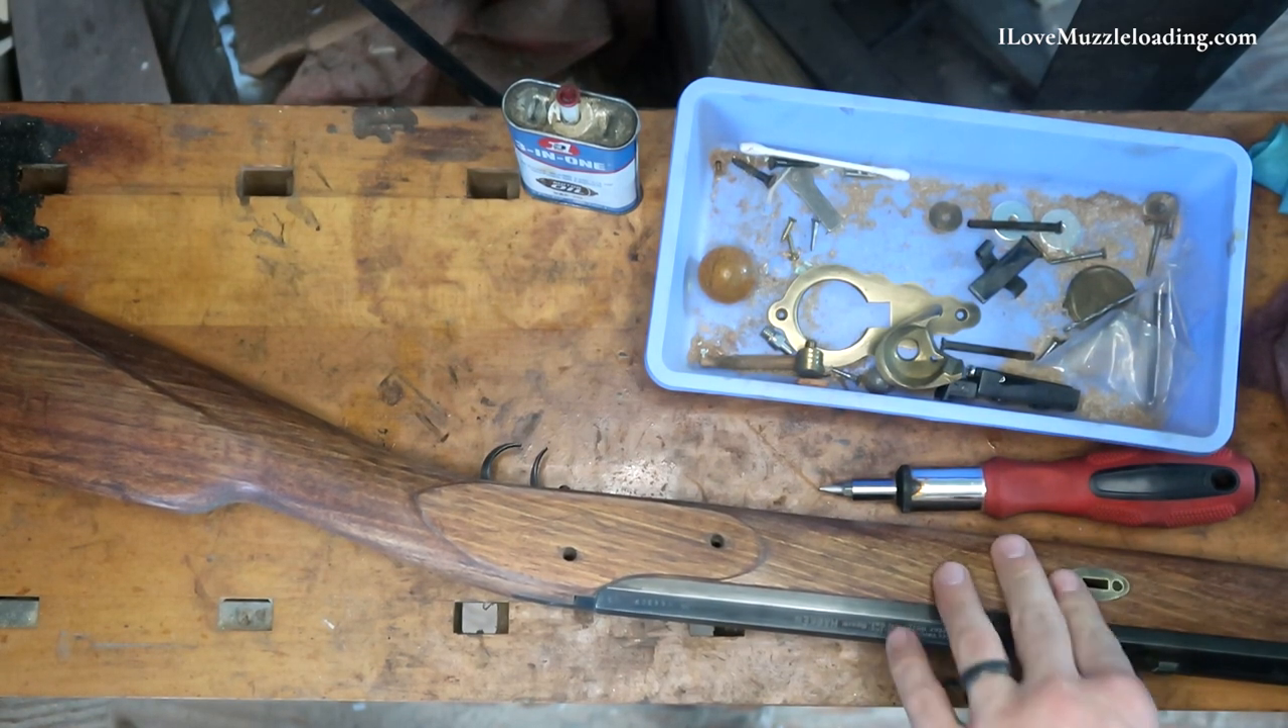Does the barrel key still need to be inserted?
Yes.